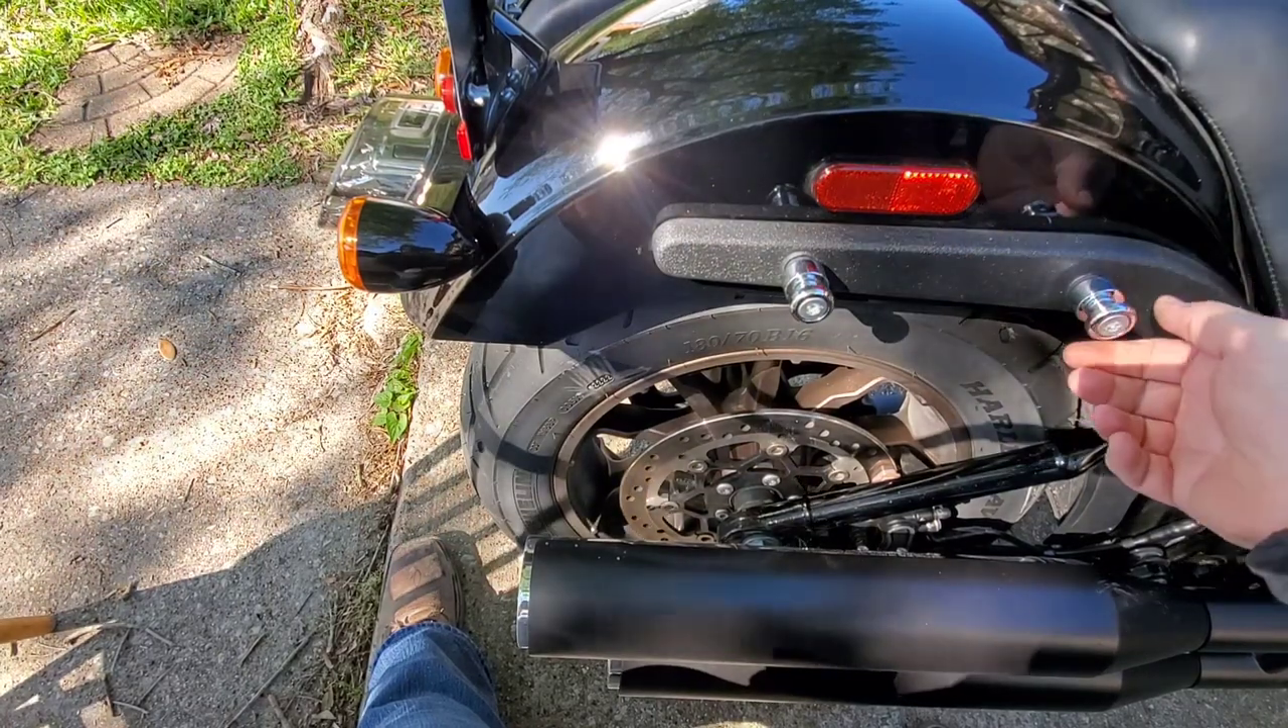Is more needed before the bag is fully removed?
No.